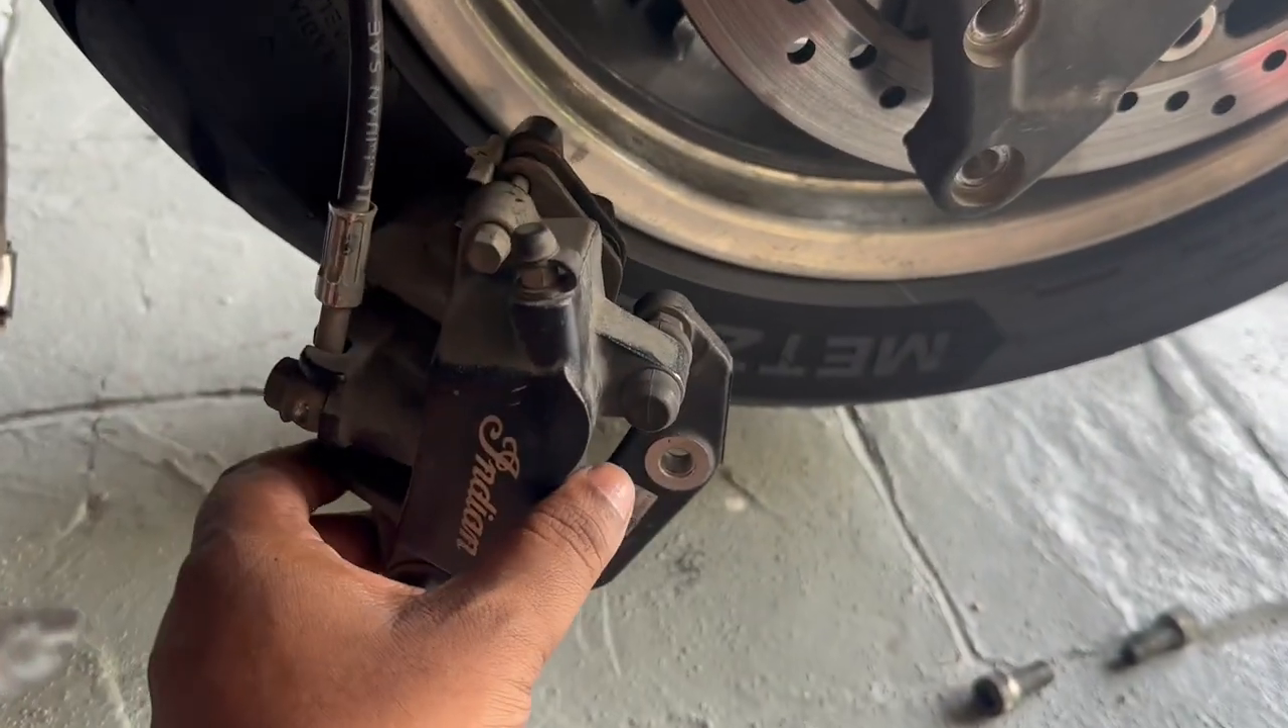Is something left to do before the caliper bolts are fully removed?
No.